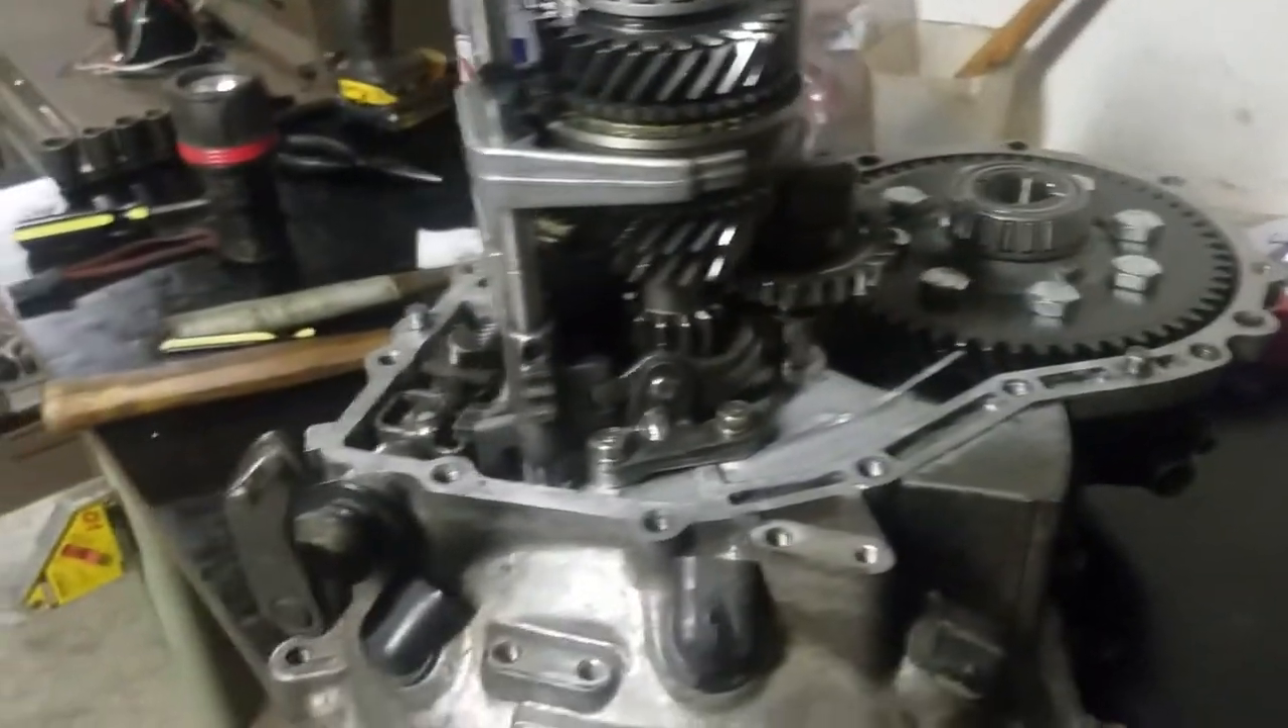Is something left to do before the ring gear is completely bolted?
No.